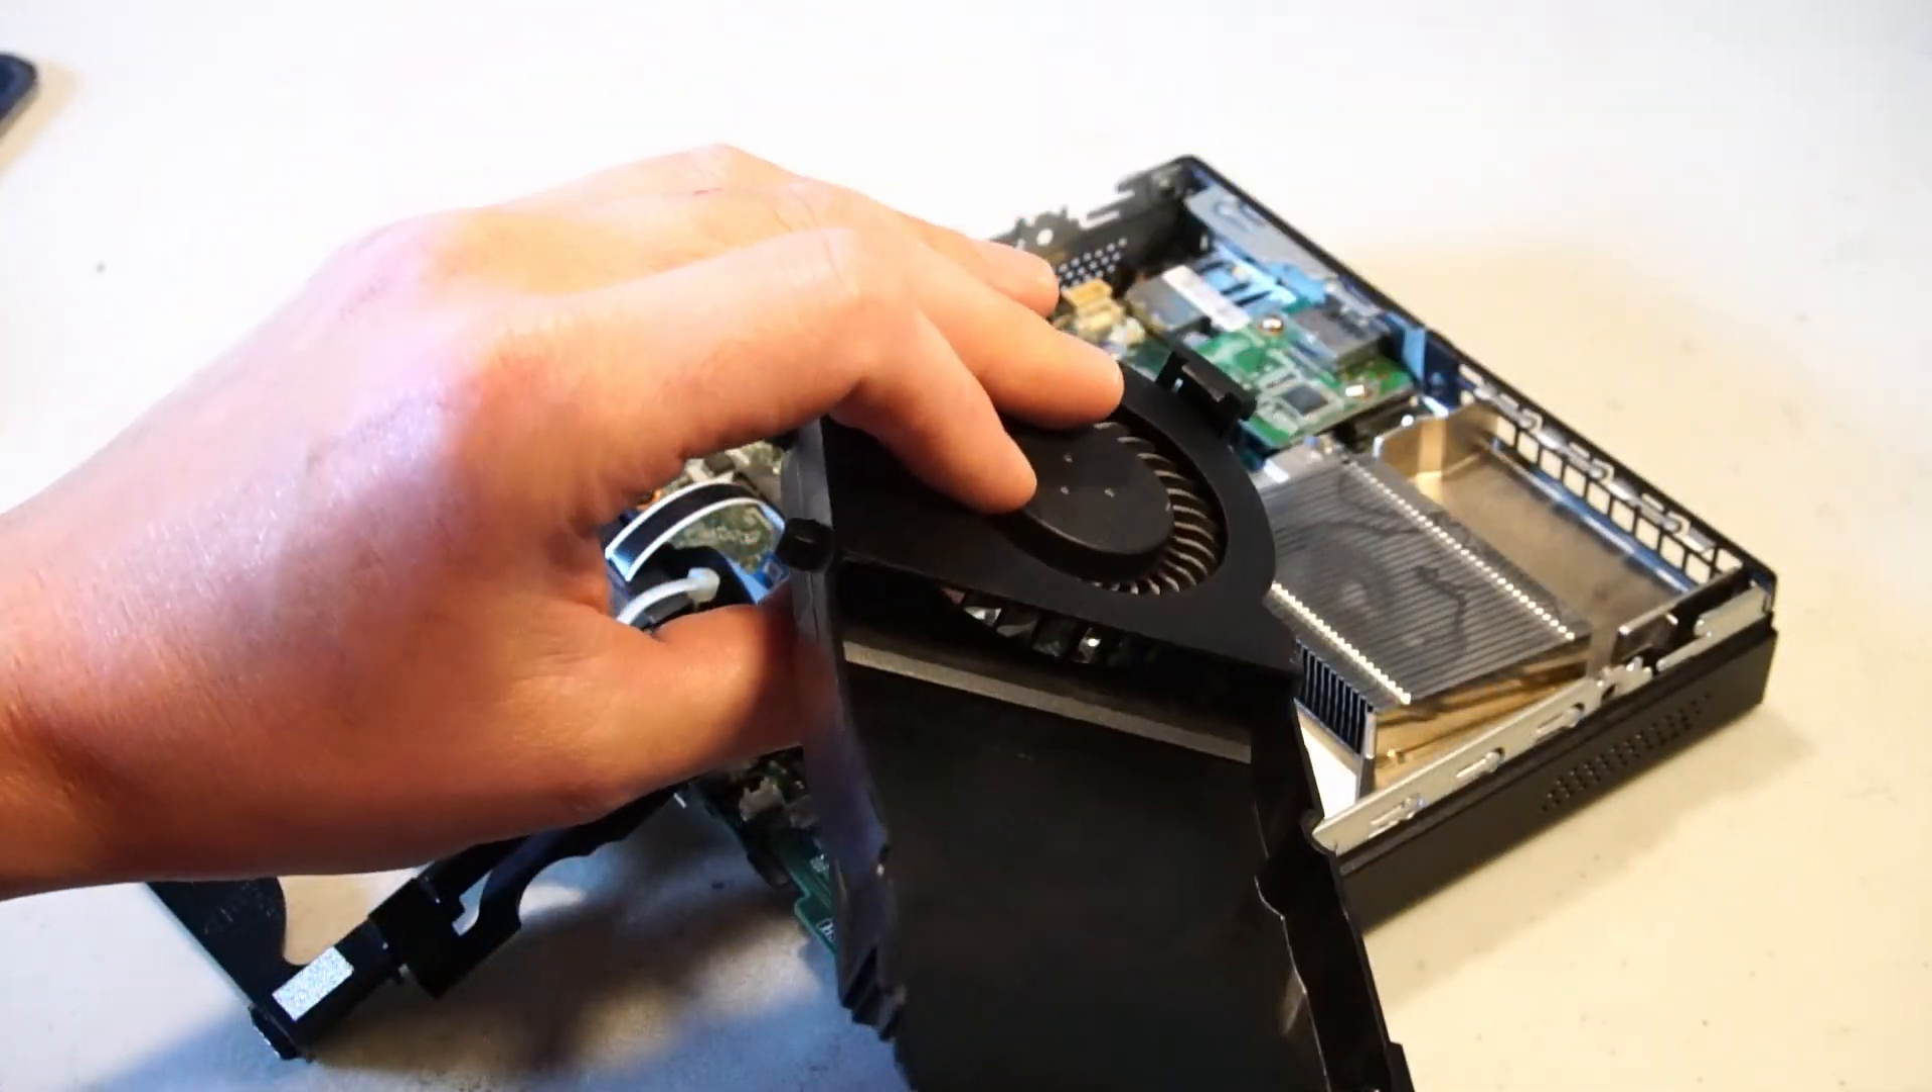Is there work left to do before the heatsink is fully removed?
Yes.